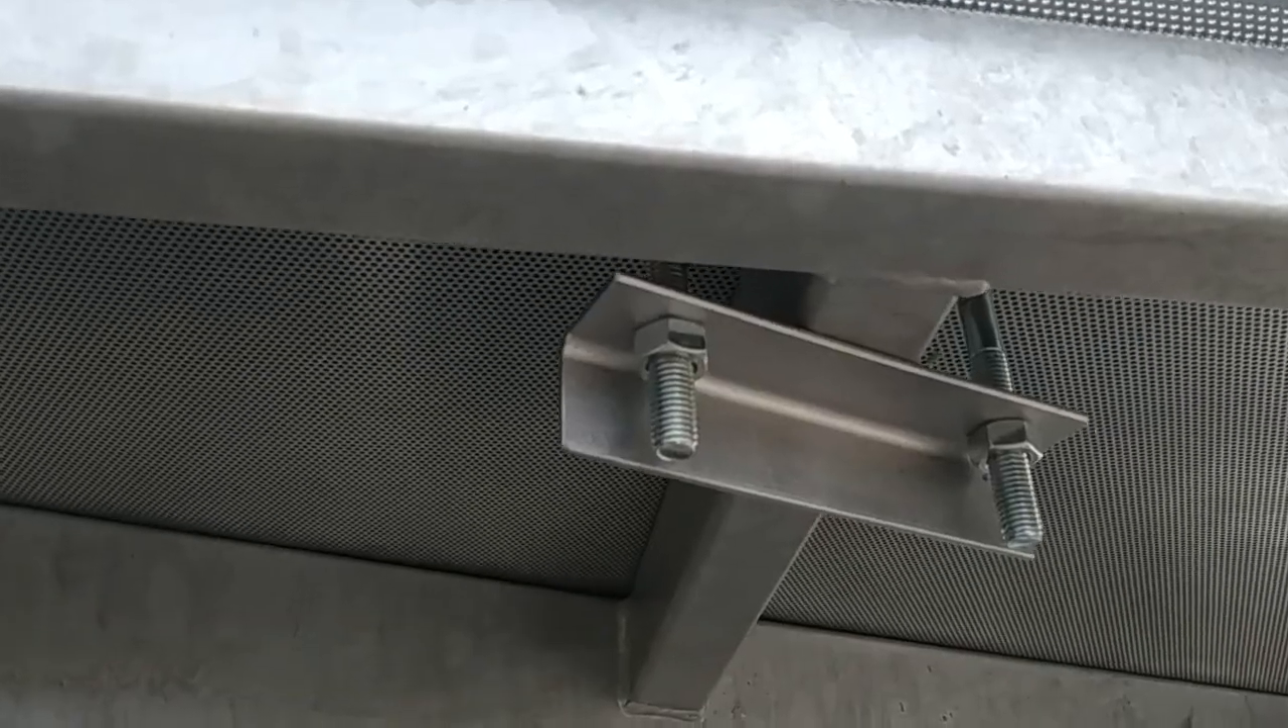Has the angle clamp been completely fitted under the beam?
Yes.